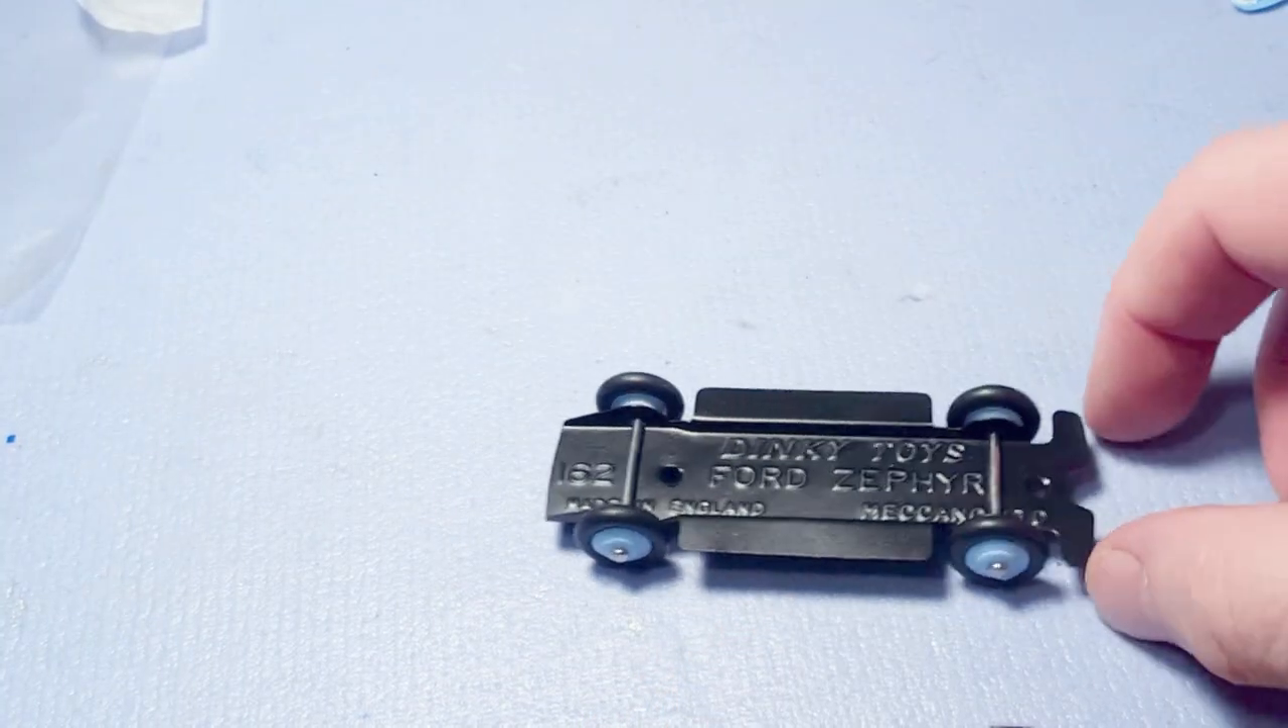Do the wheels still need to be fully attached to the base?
No.